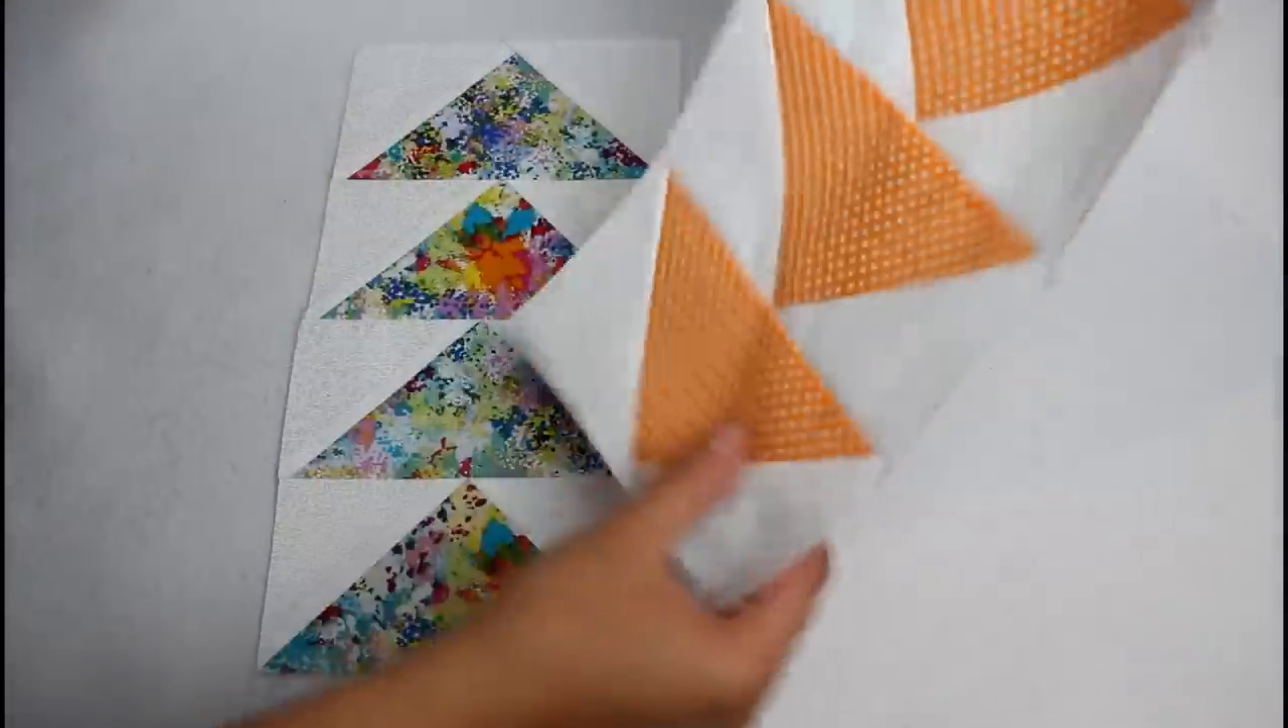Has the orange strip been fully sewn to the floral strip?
No.